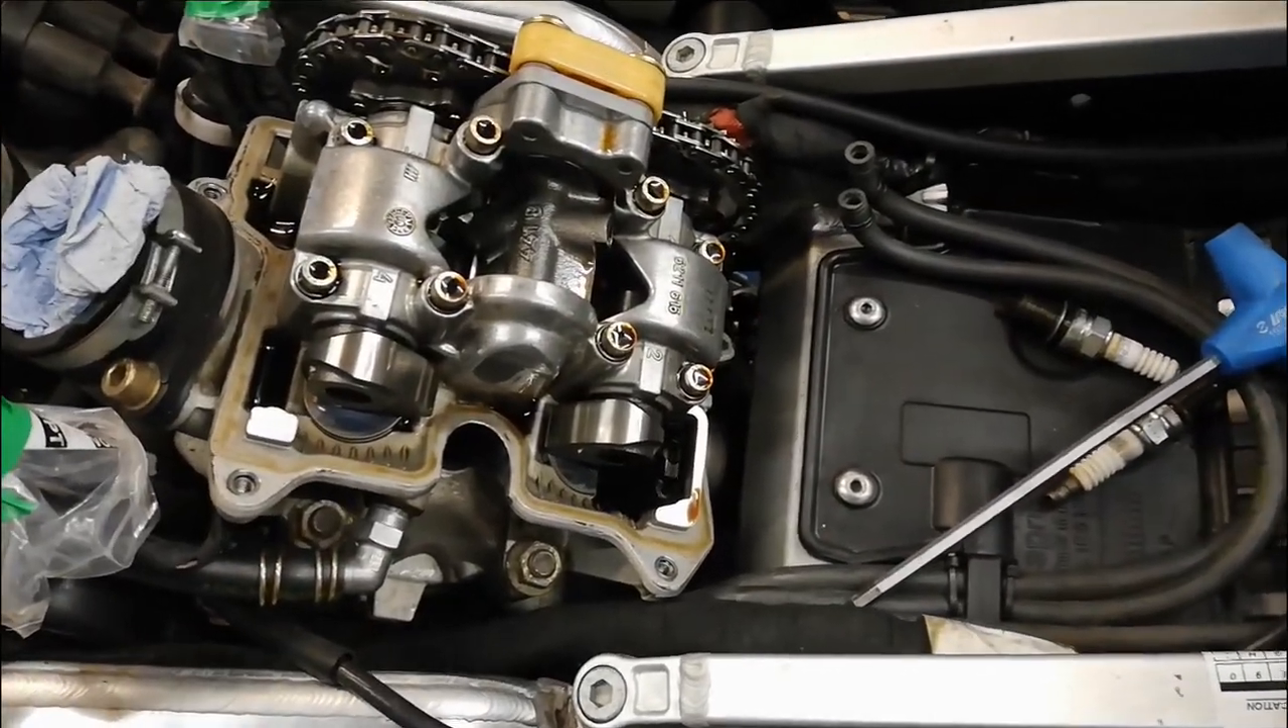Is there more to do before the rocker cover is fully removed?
No.